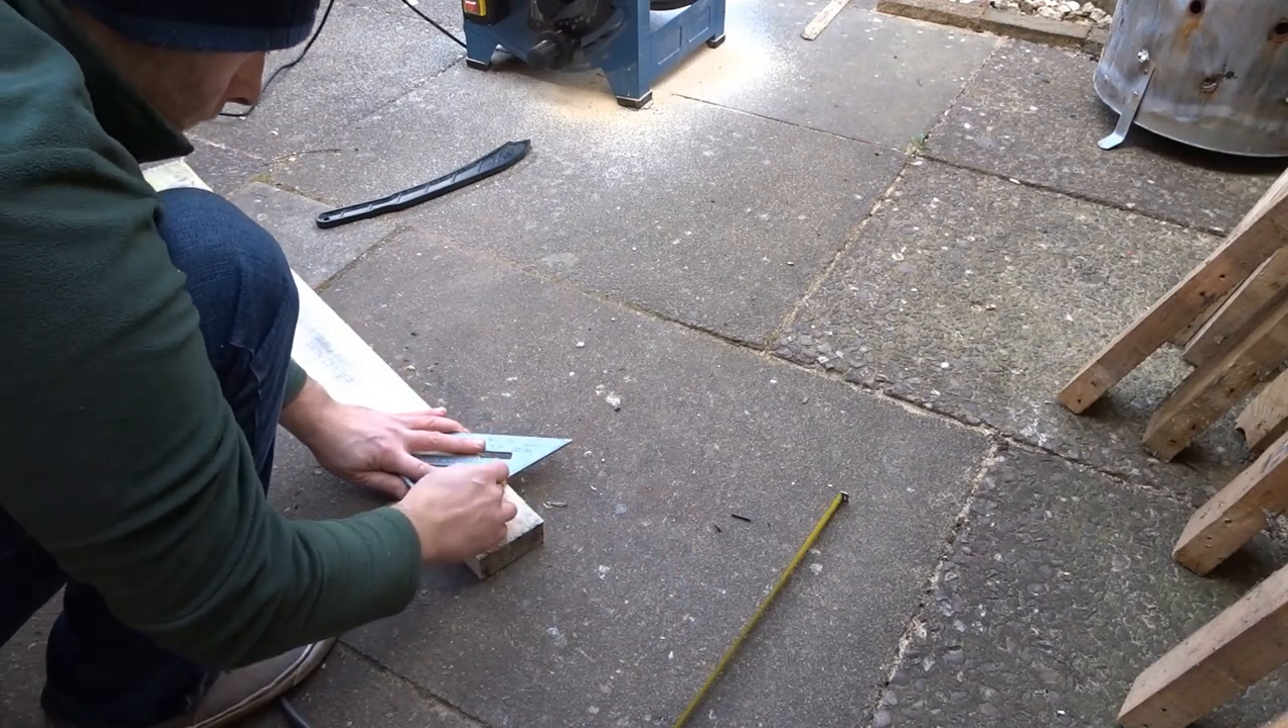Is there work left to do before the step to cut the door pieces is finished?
Yes.